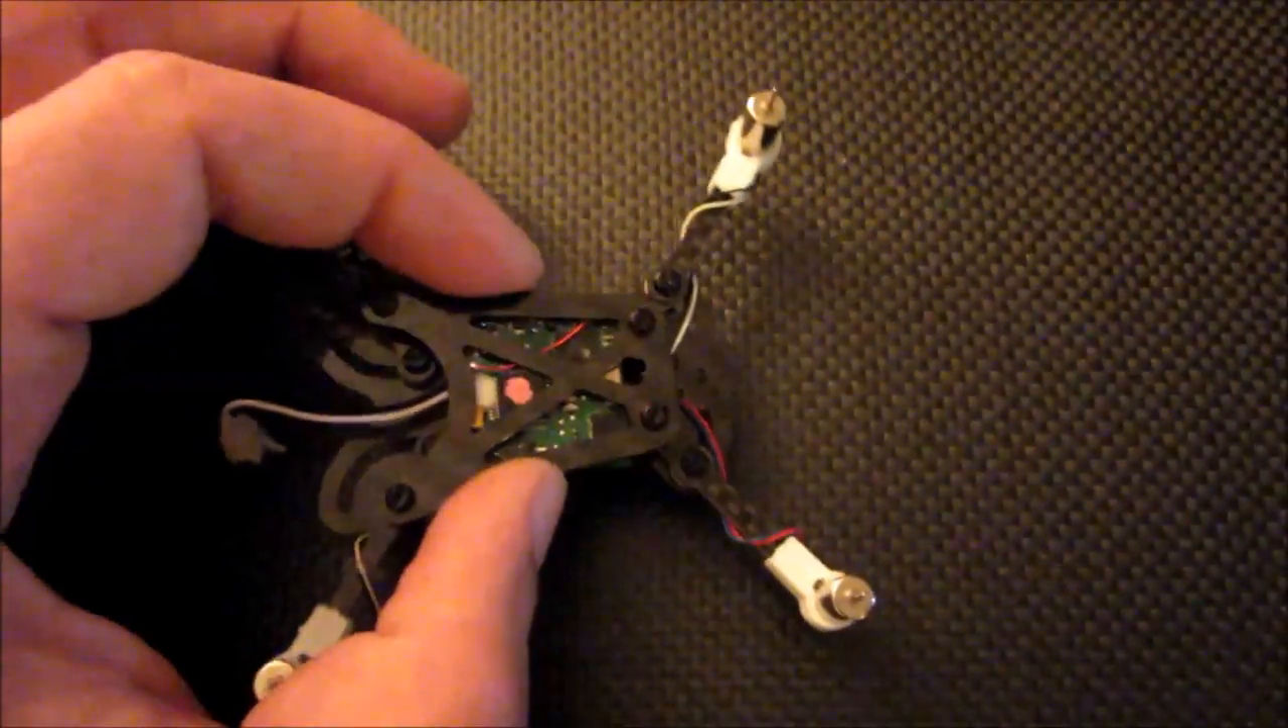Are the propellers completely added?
No.